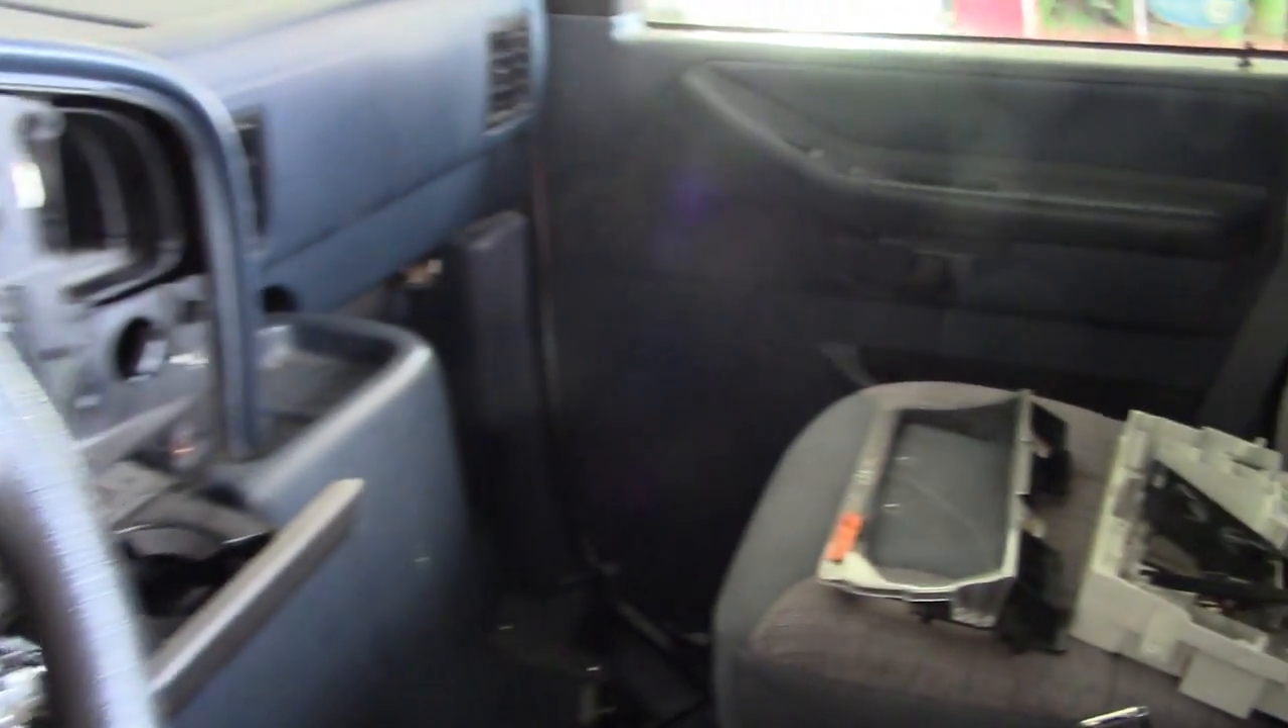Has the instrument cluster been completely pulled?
Yes.